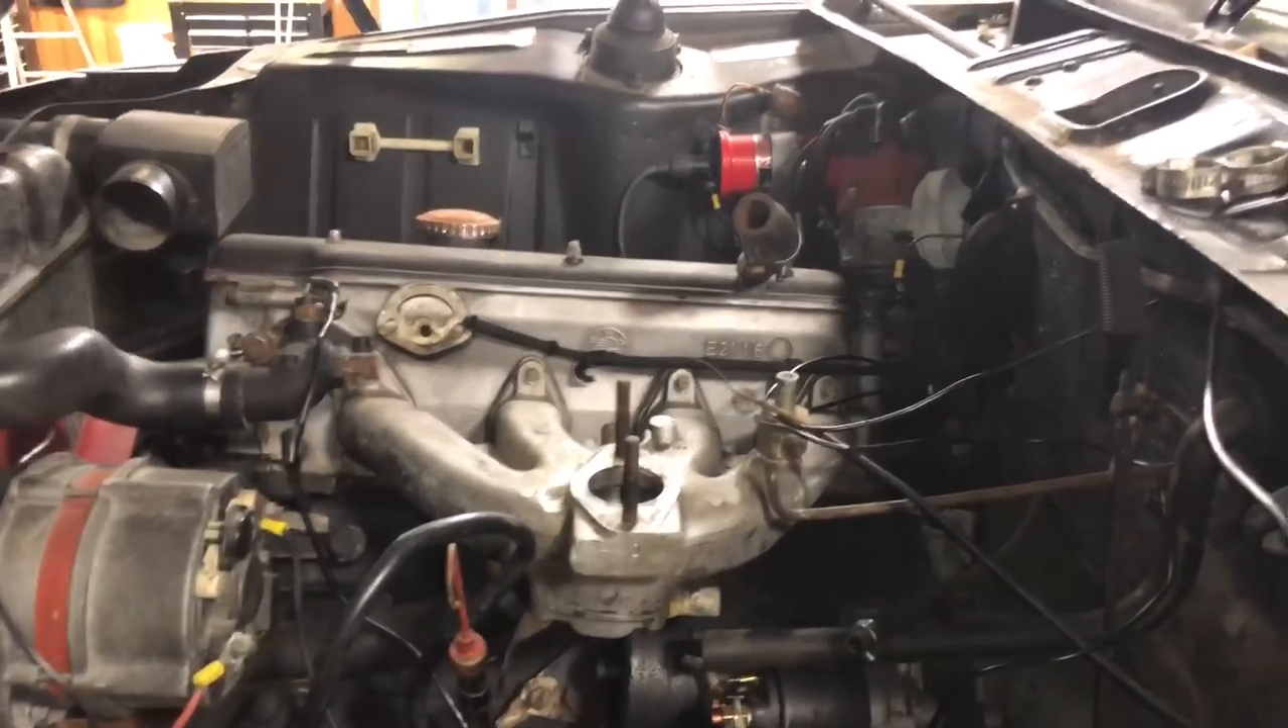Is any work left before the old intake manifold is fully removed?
Yes.